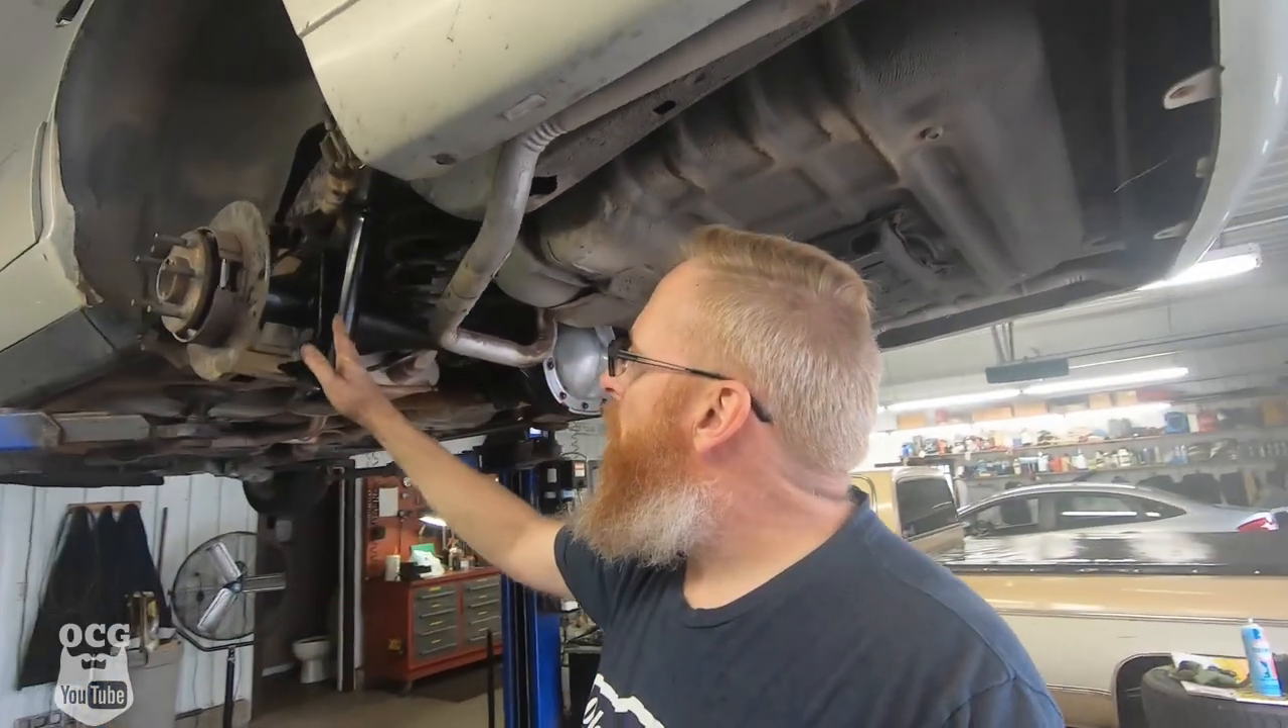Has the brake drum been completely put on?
No.